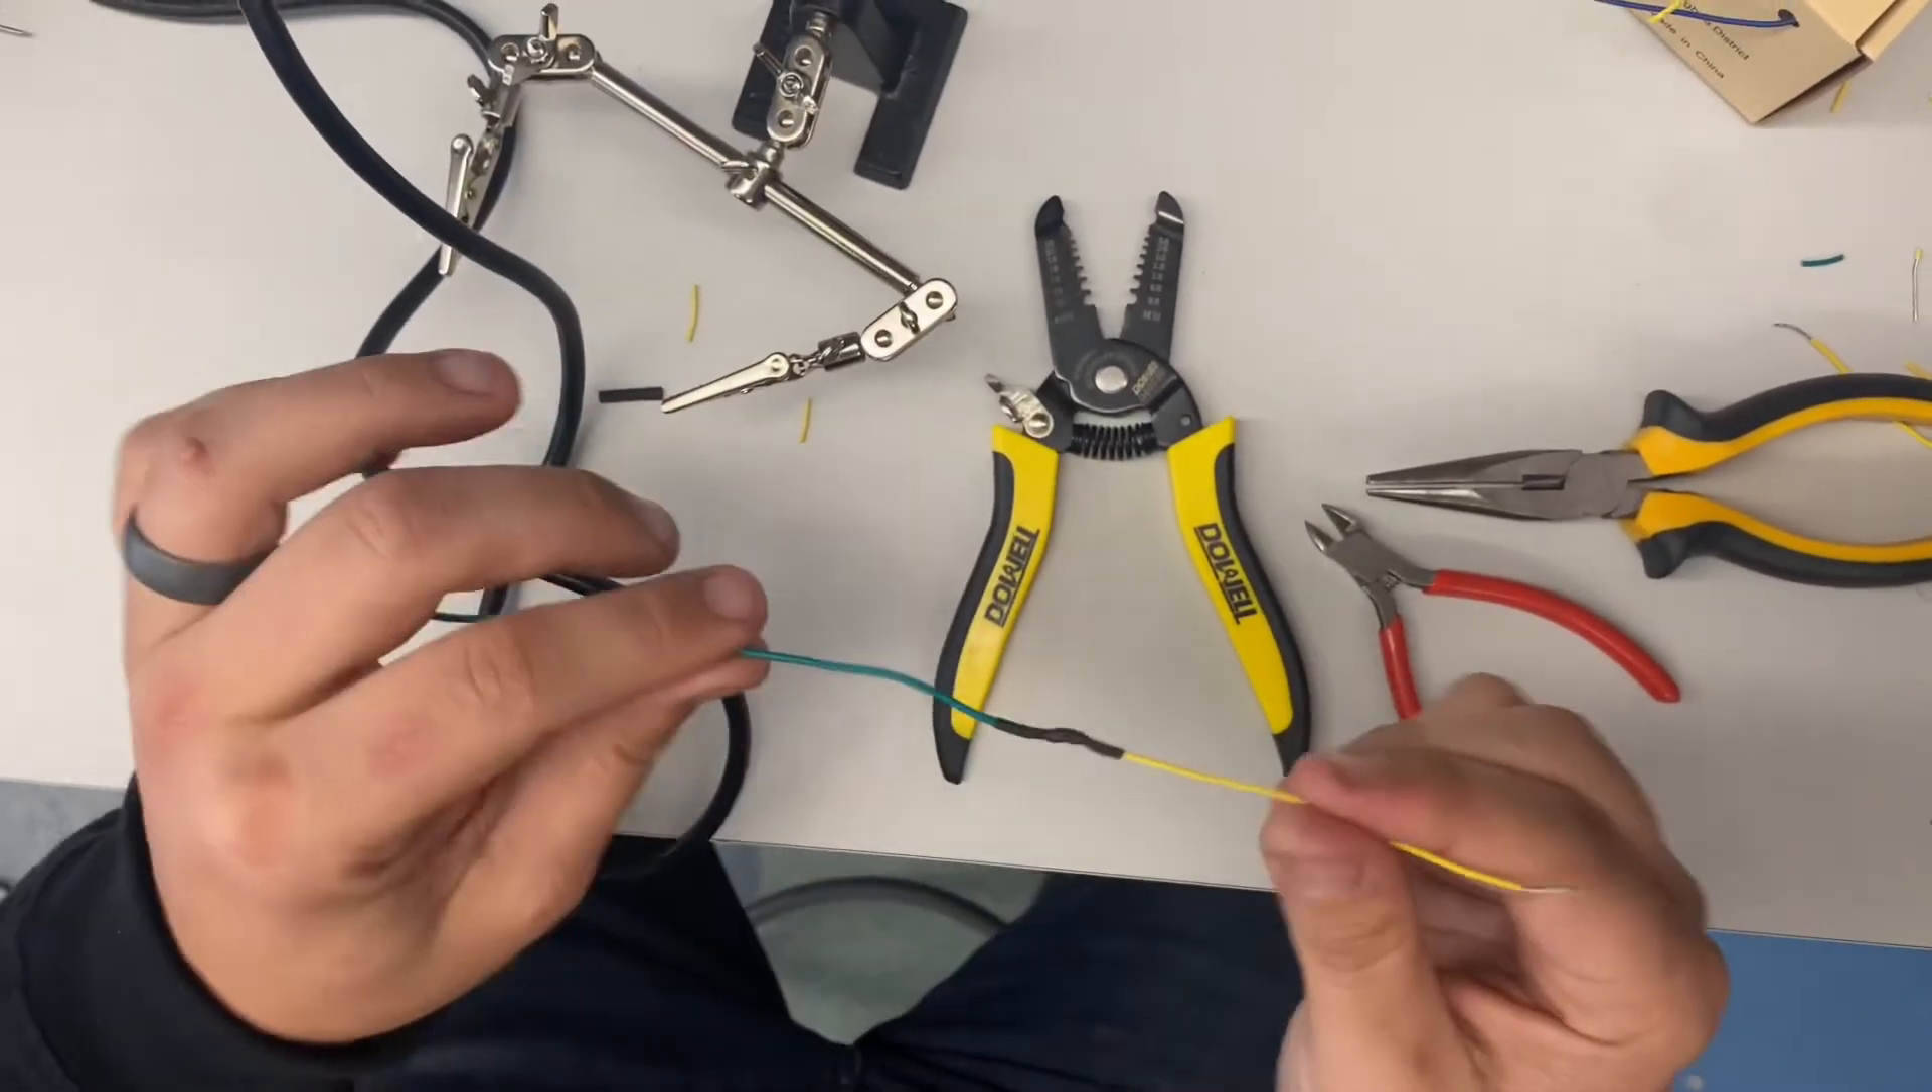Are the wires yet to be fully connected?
No.